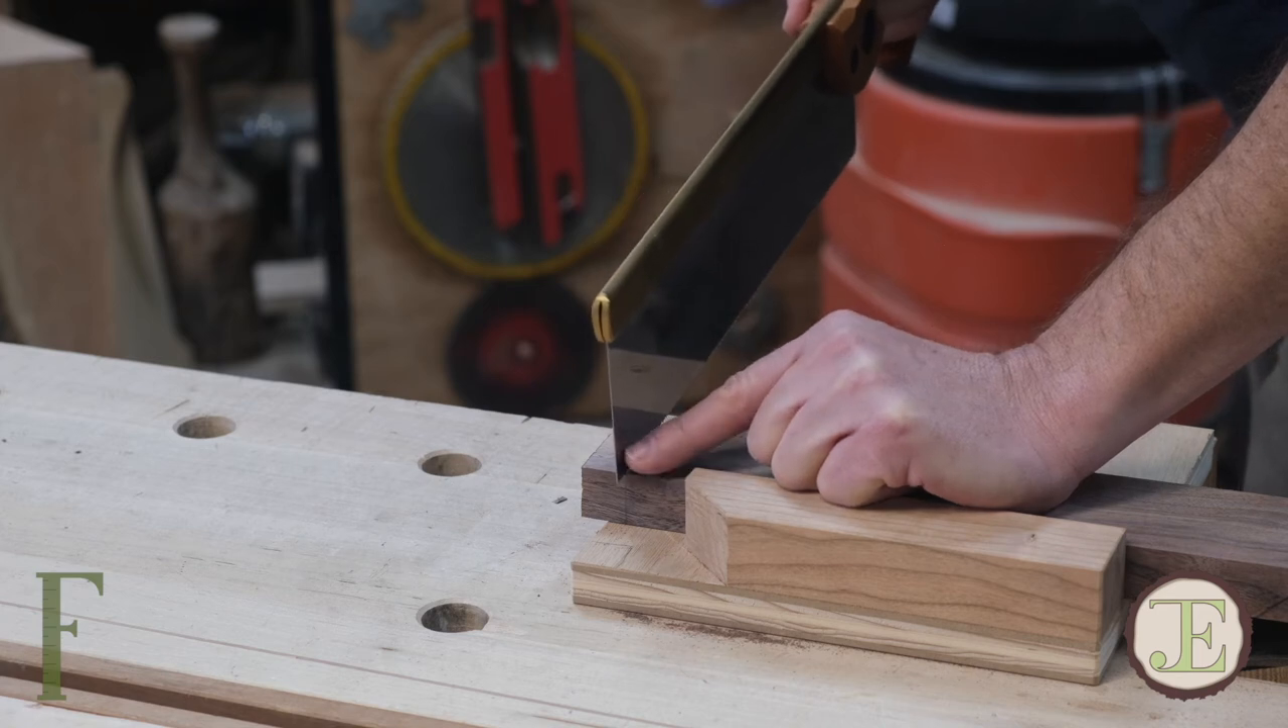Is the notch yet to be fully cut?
Yes.